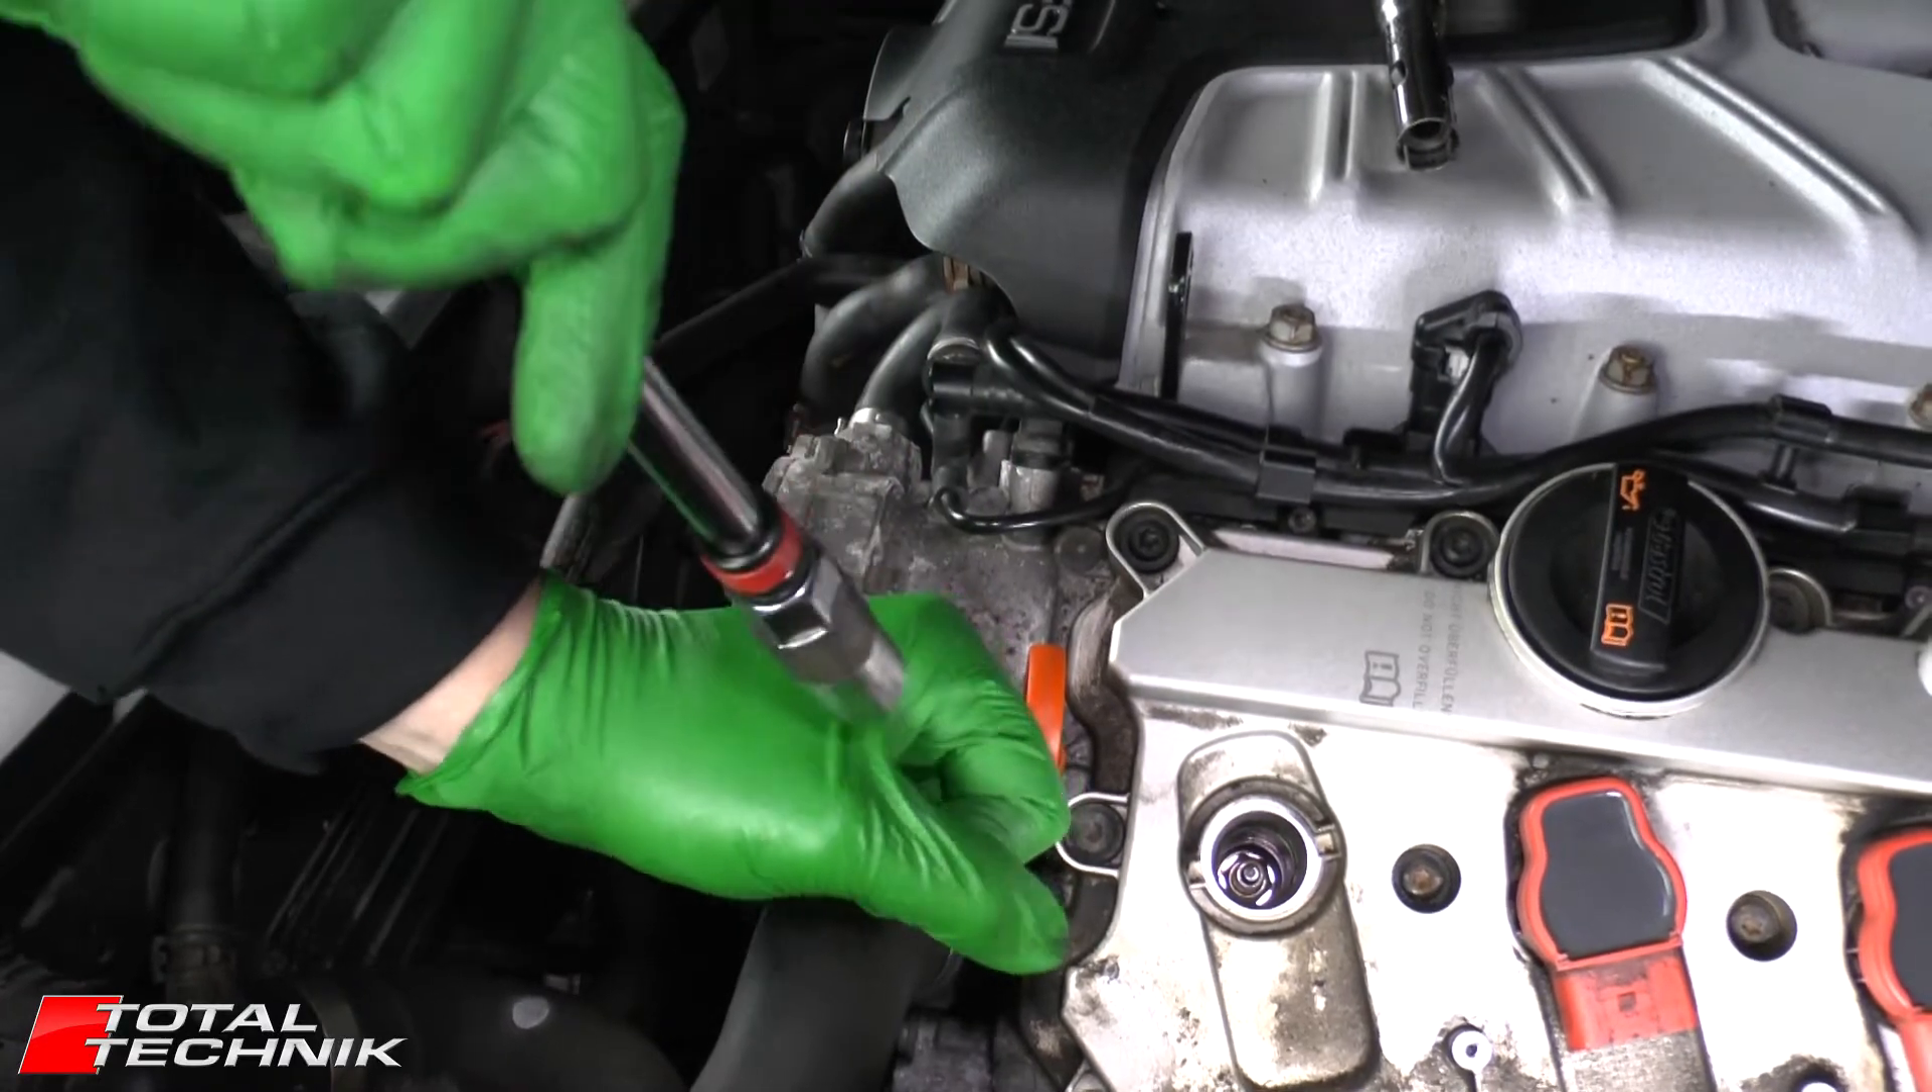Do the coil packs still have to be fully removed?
Yes.